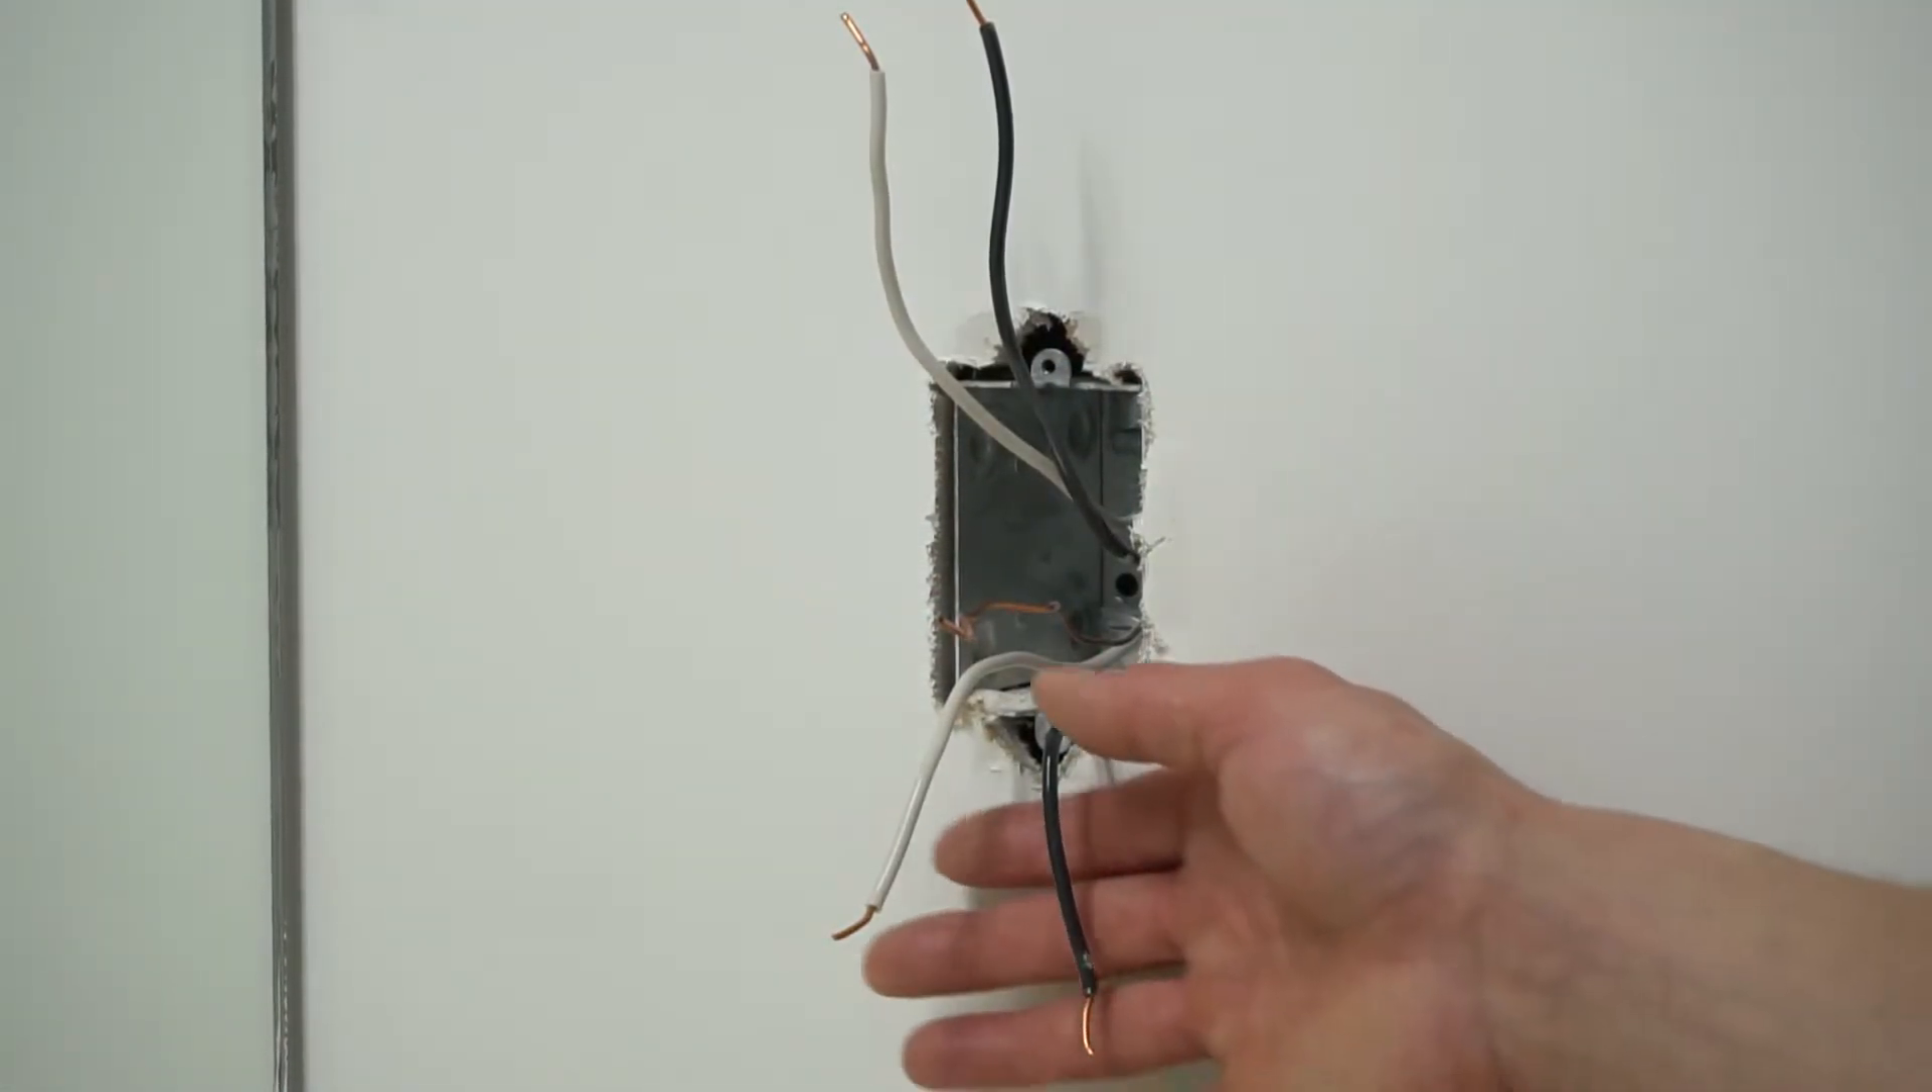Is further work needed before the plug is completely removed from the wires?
No.